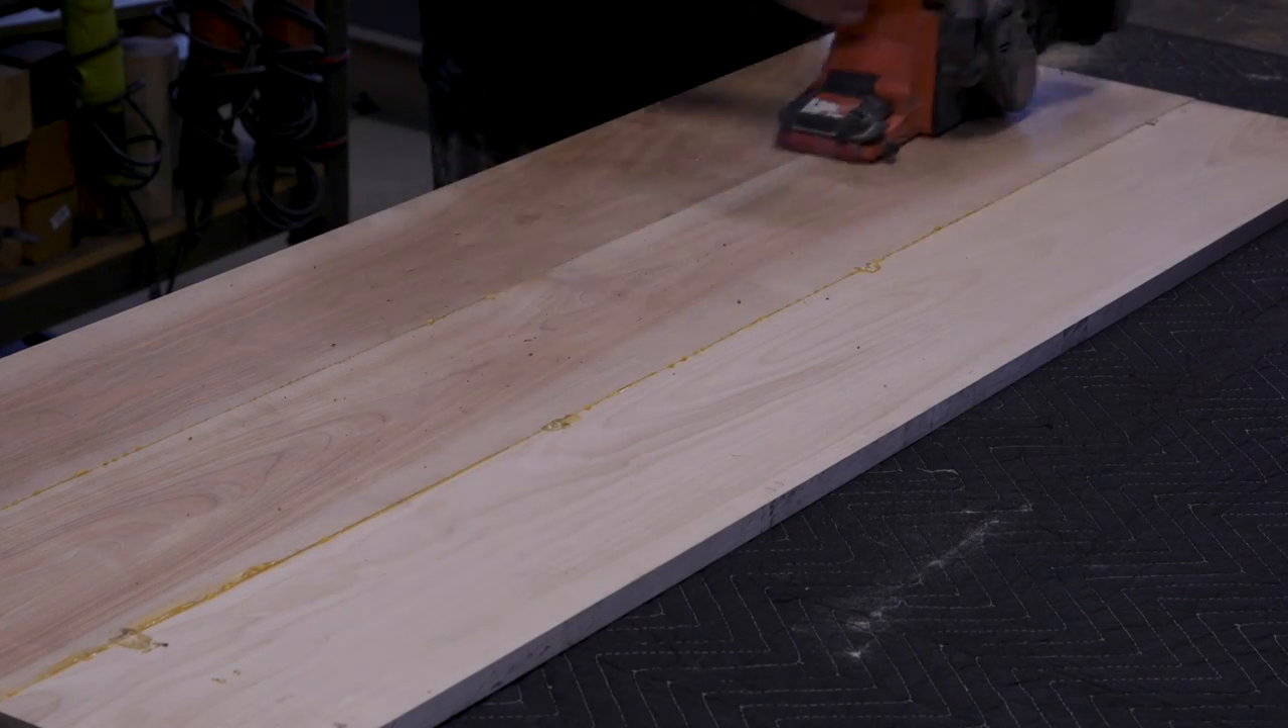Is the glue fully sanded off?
No.